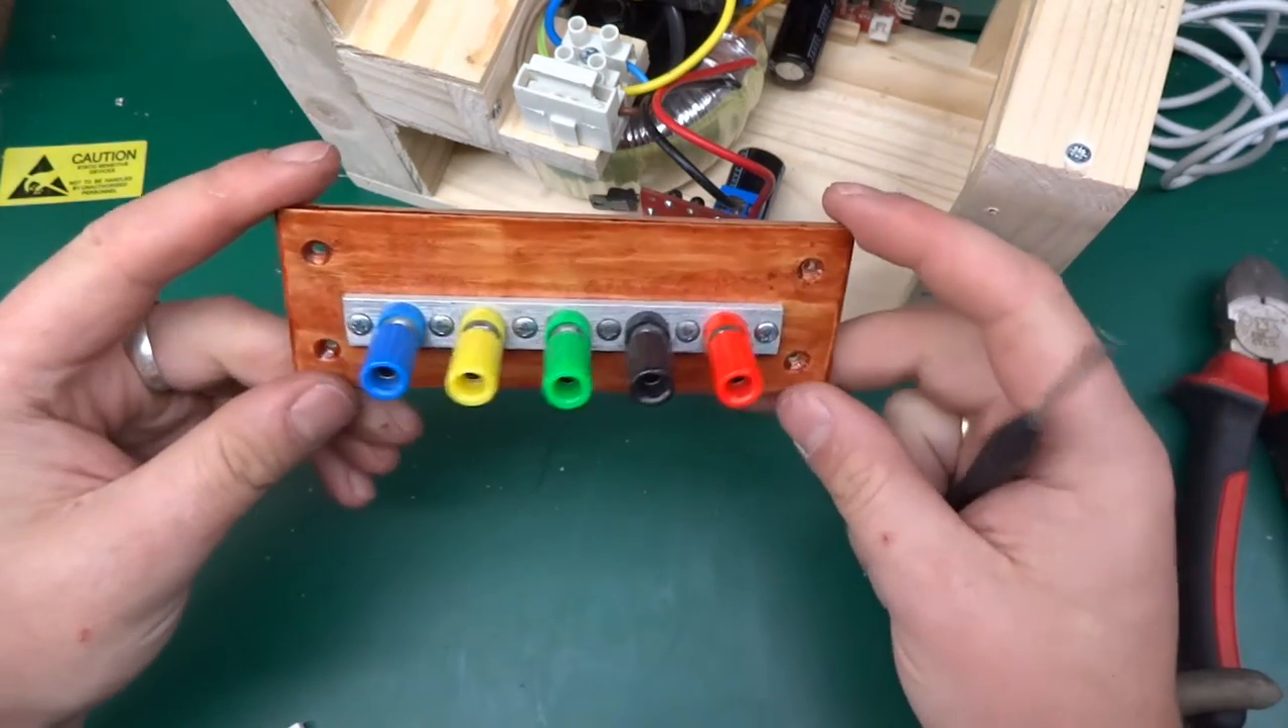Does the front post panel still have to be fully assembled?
No.